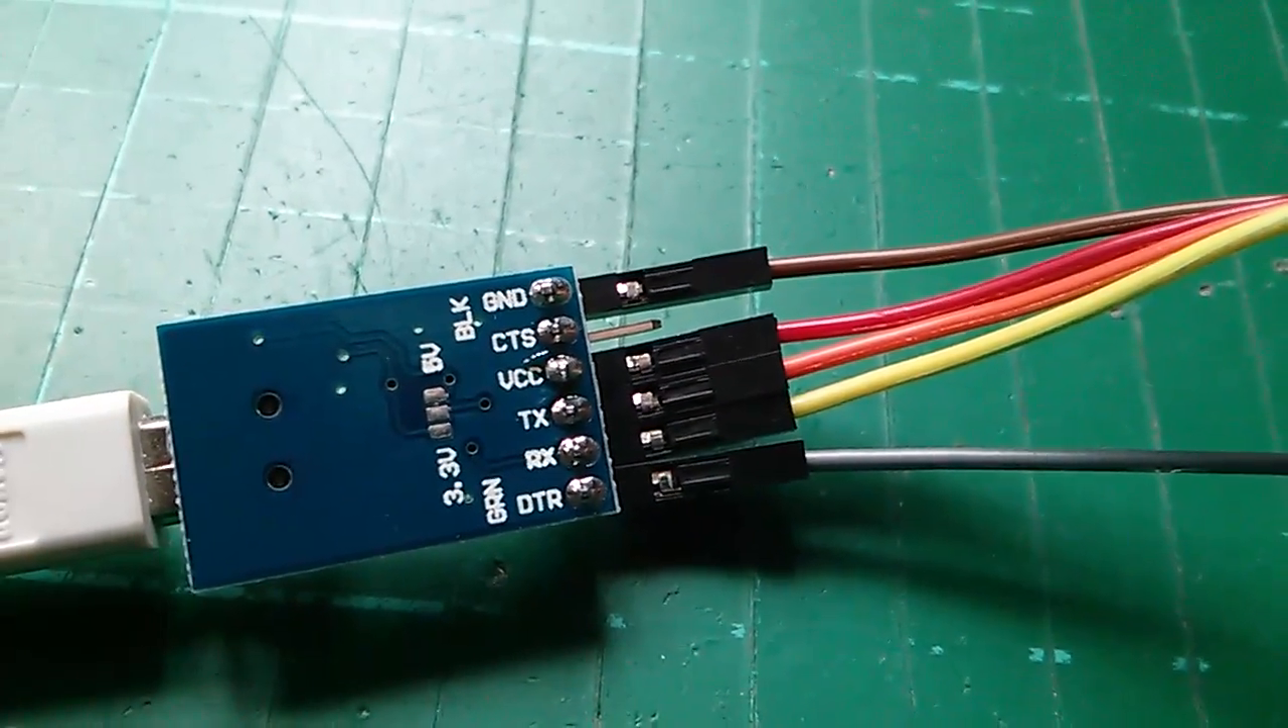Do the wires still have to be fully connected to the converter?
No.